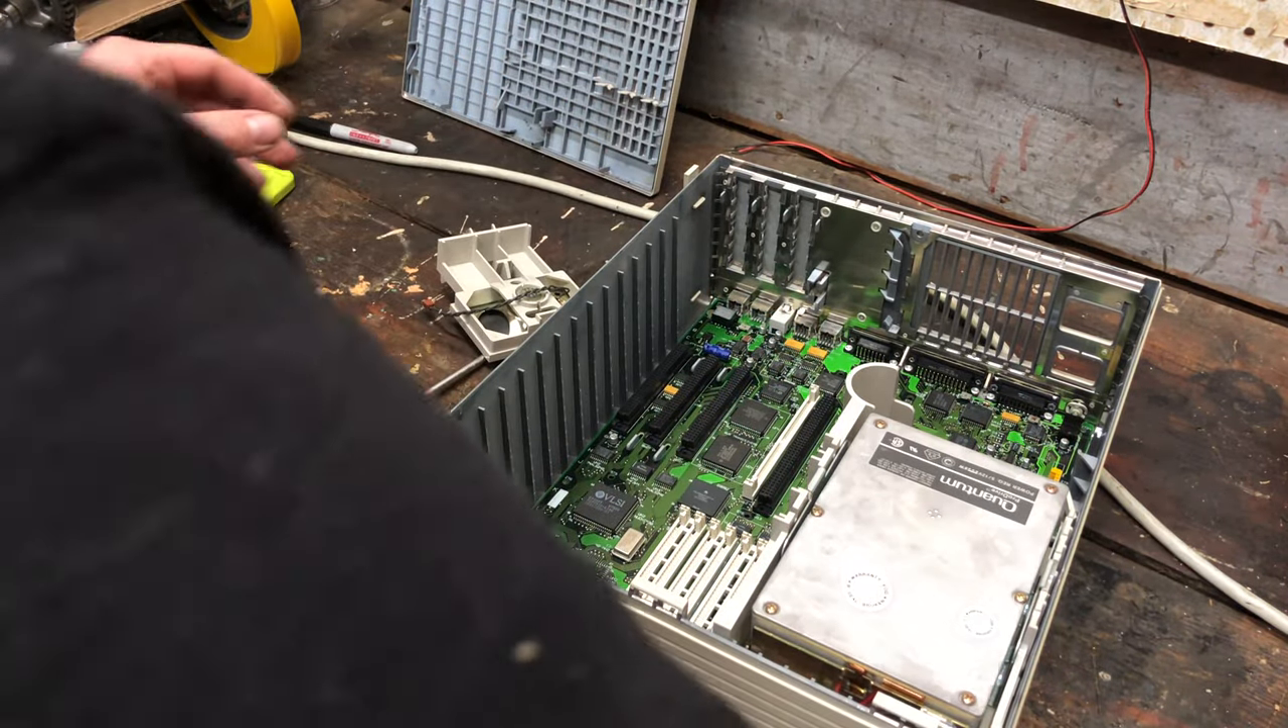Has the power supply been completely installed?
No.